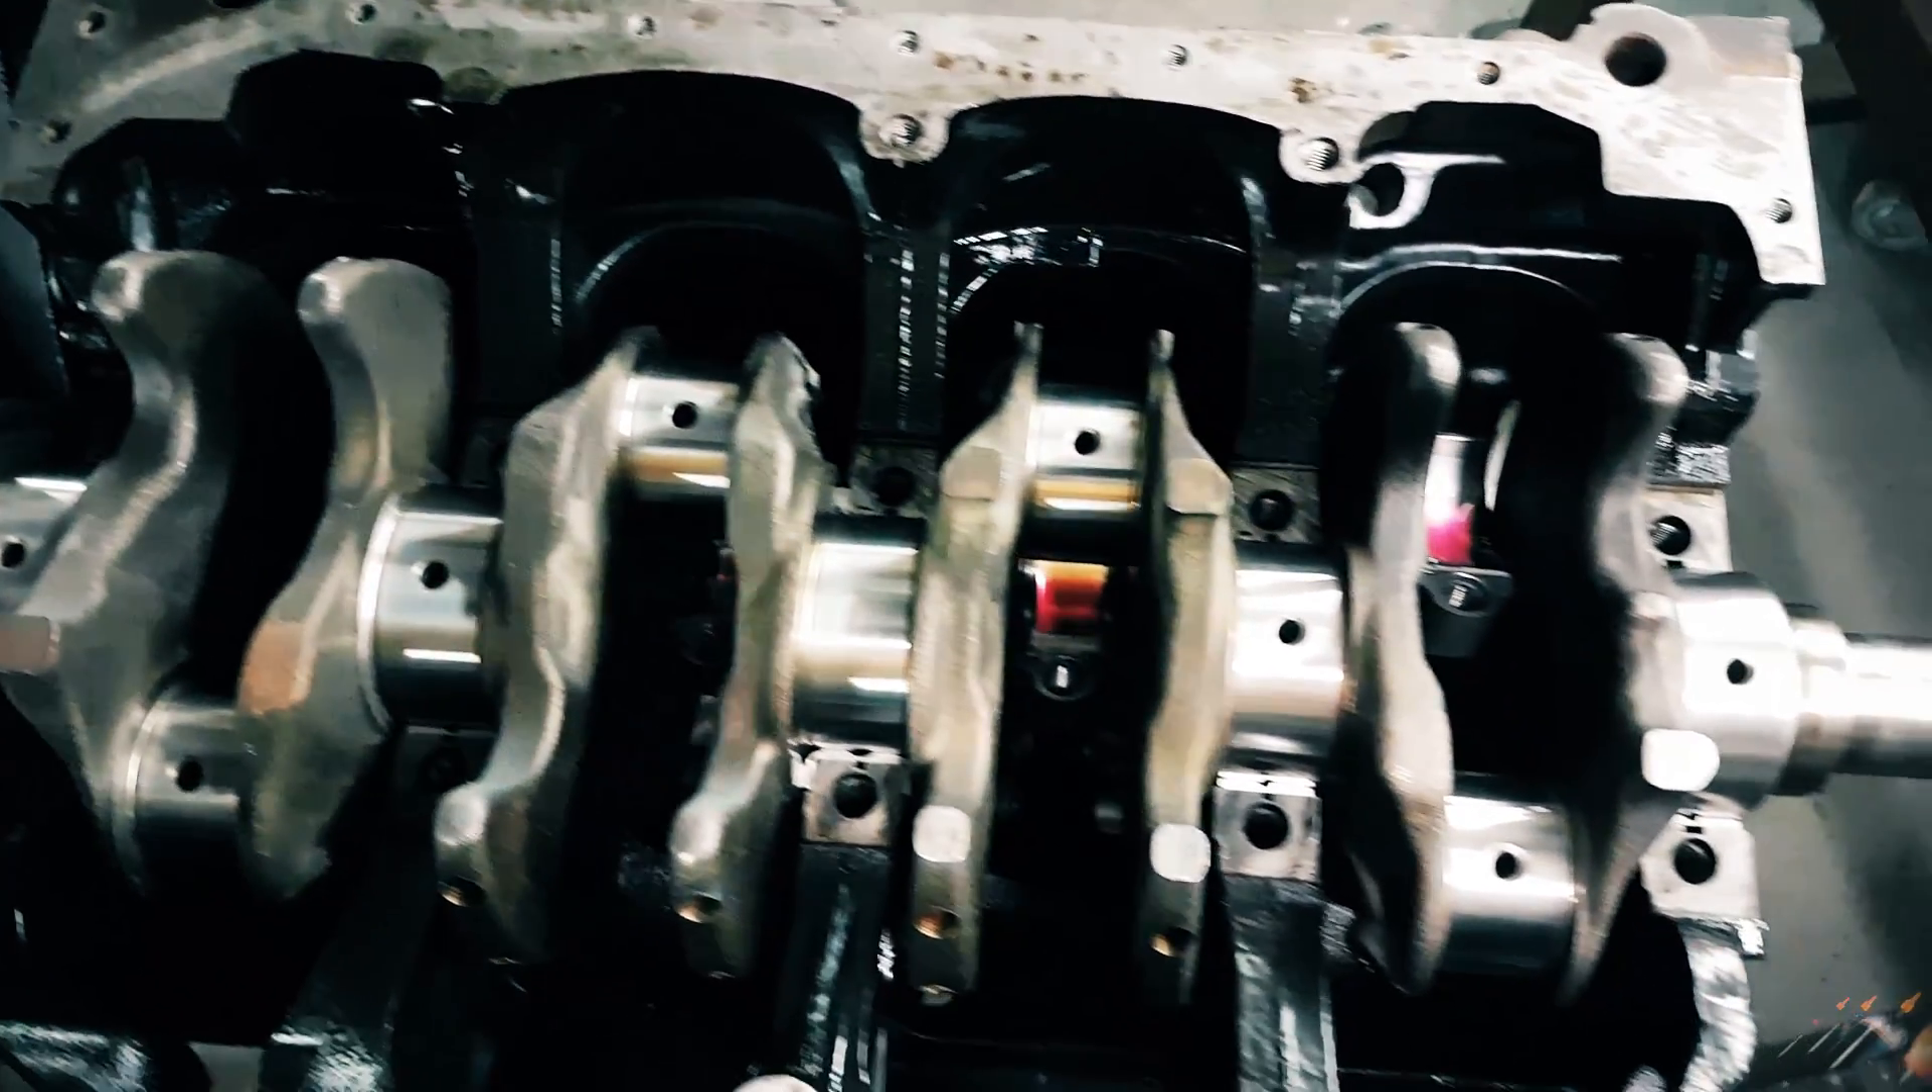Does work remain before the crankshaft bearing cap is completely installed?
Yes.